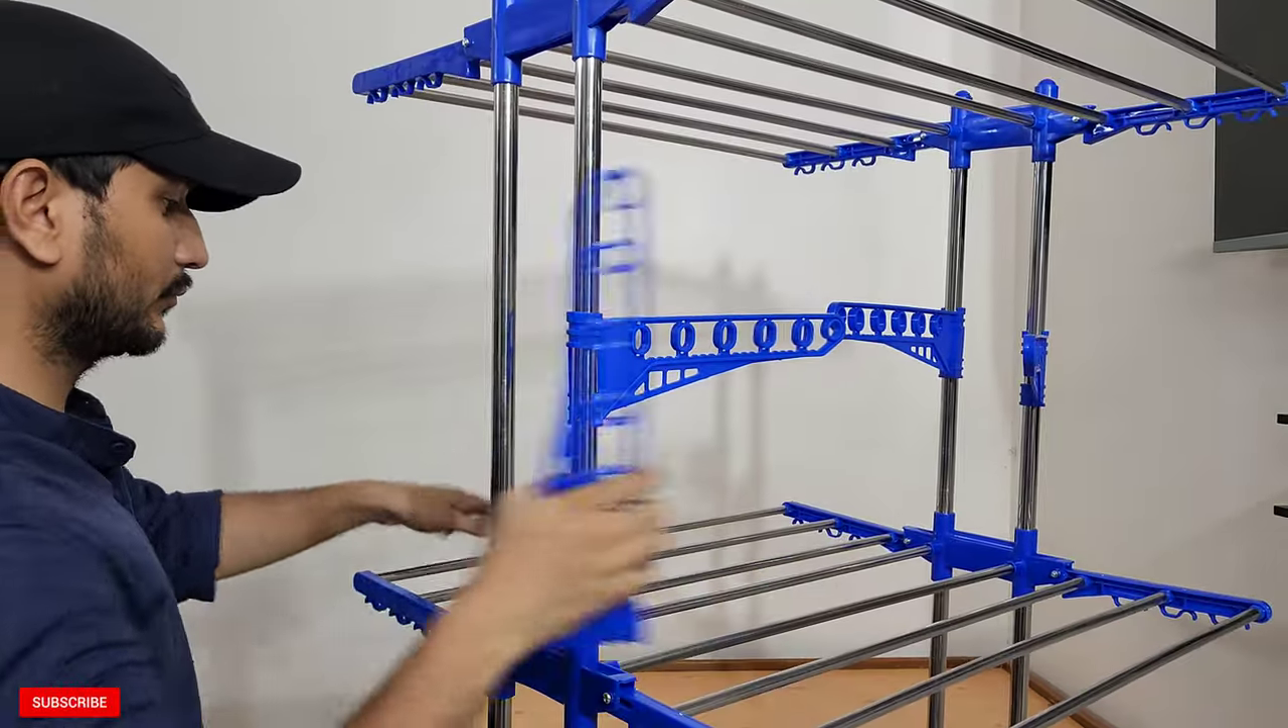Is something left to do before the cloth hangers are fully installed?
Yes.